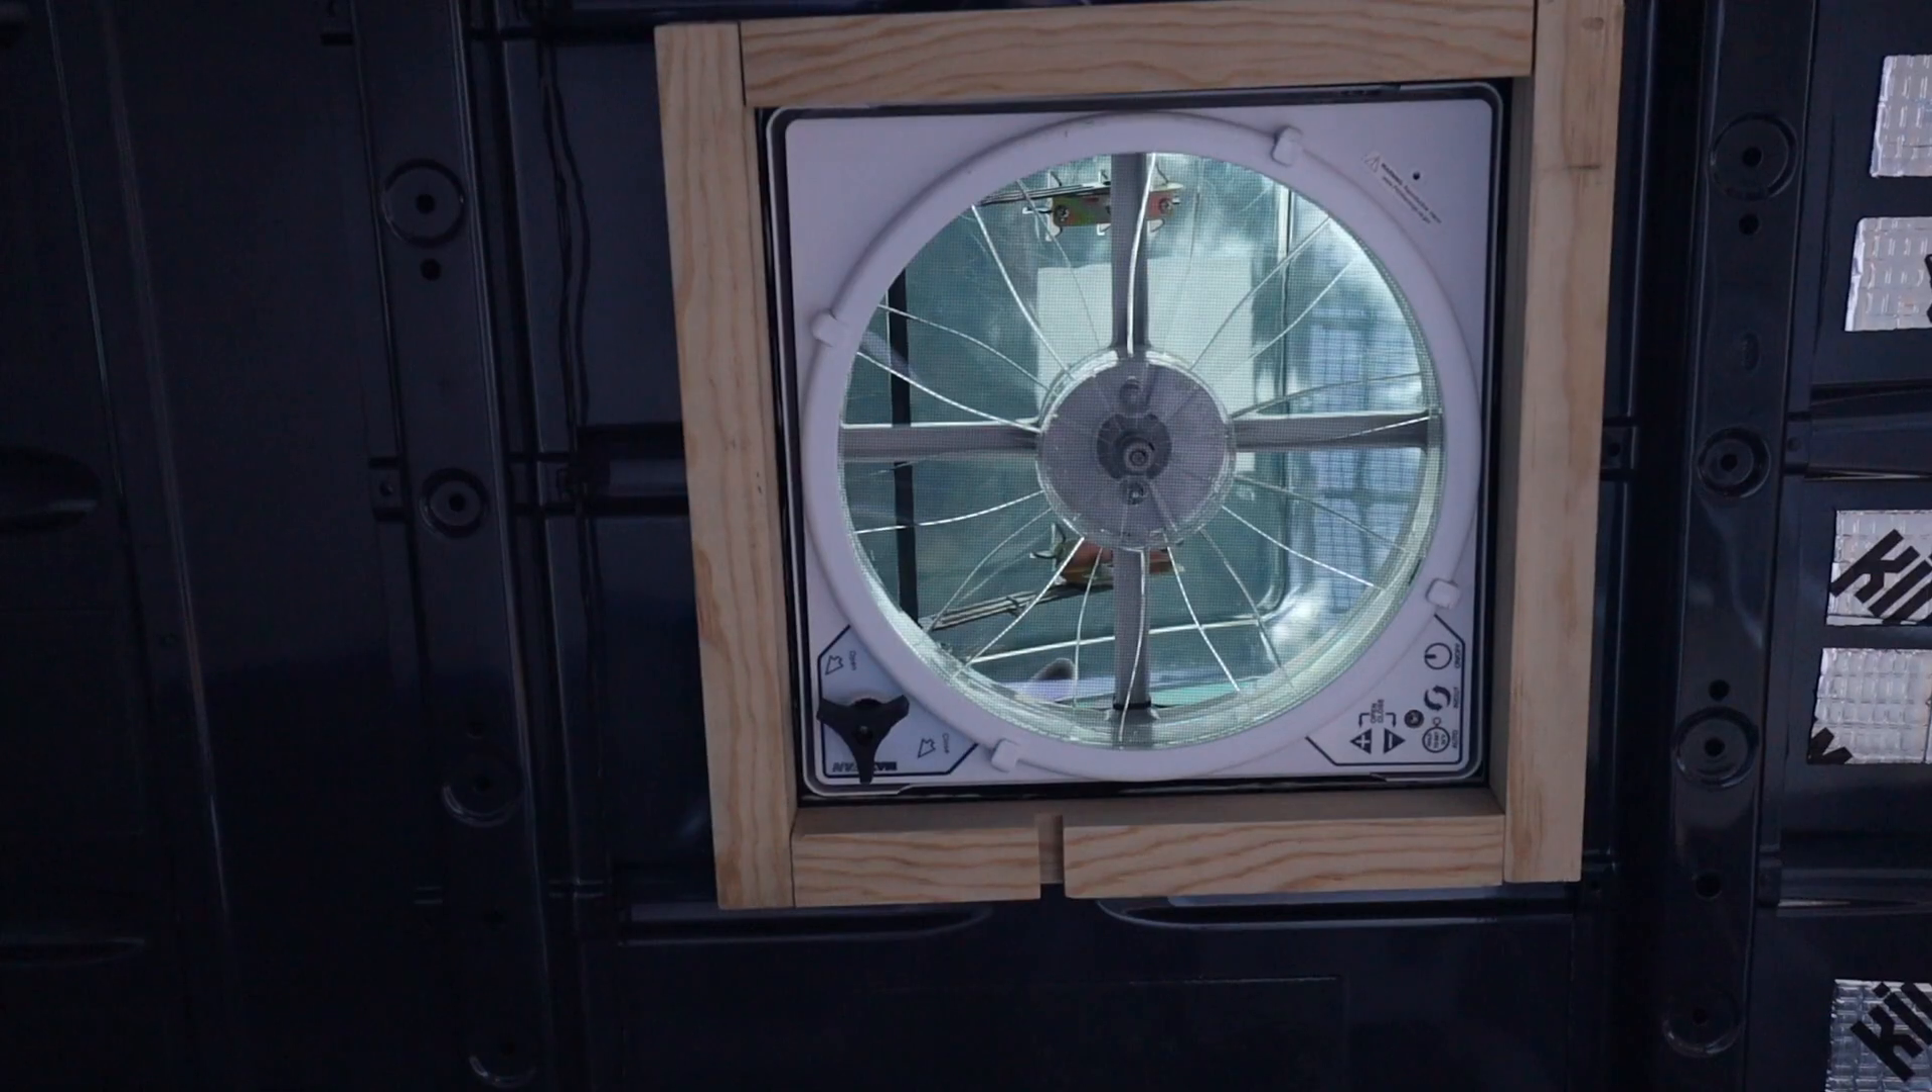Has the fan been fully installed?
Yes.